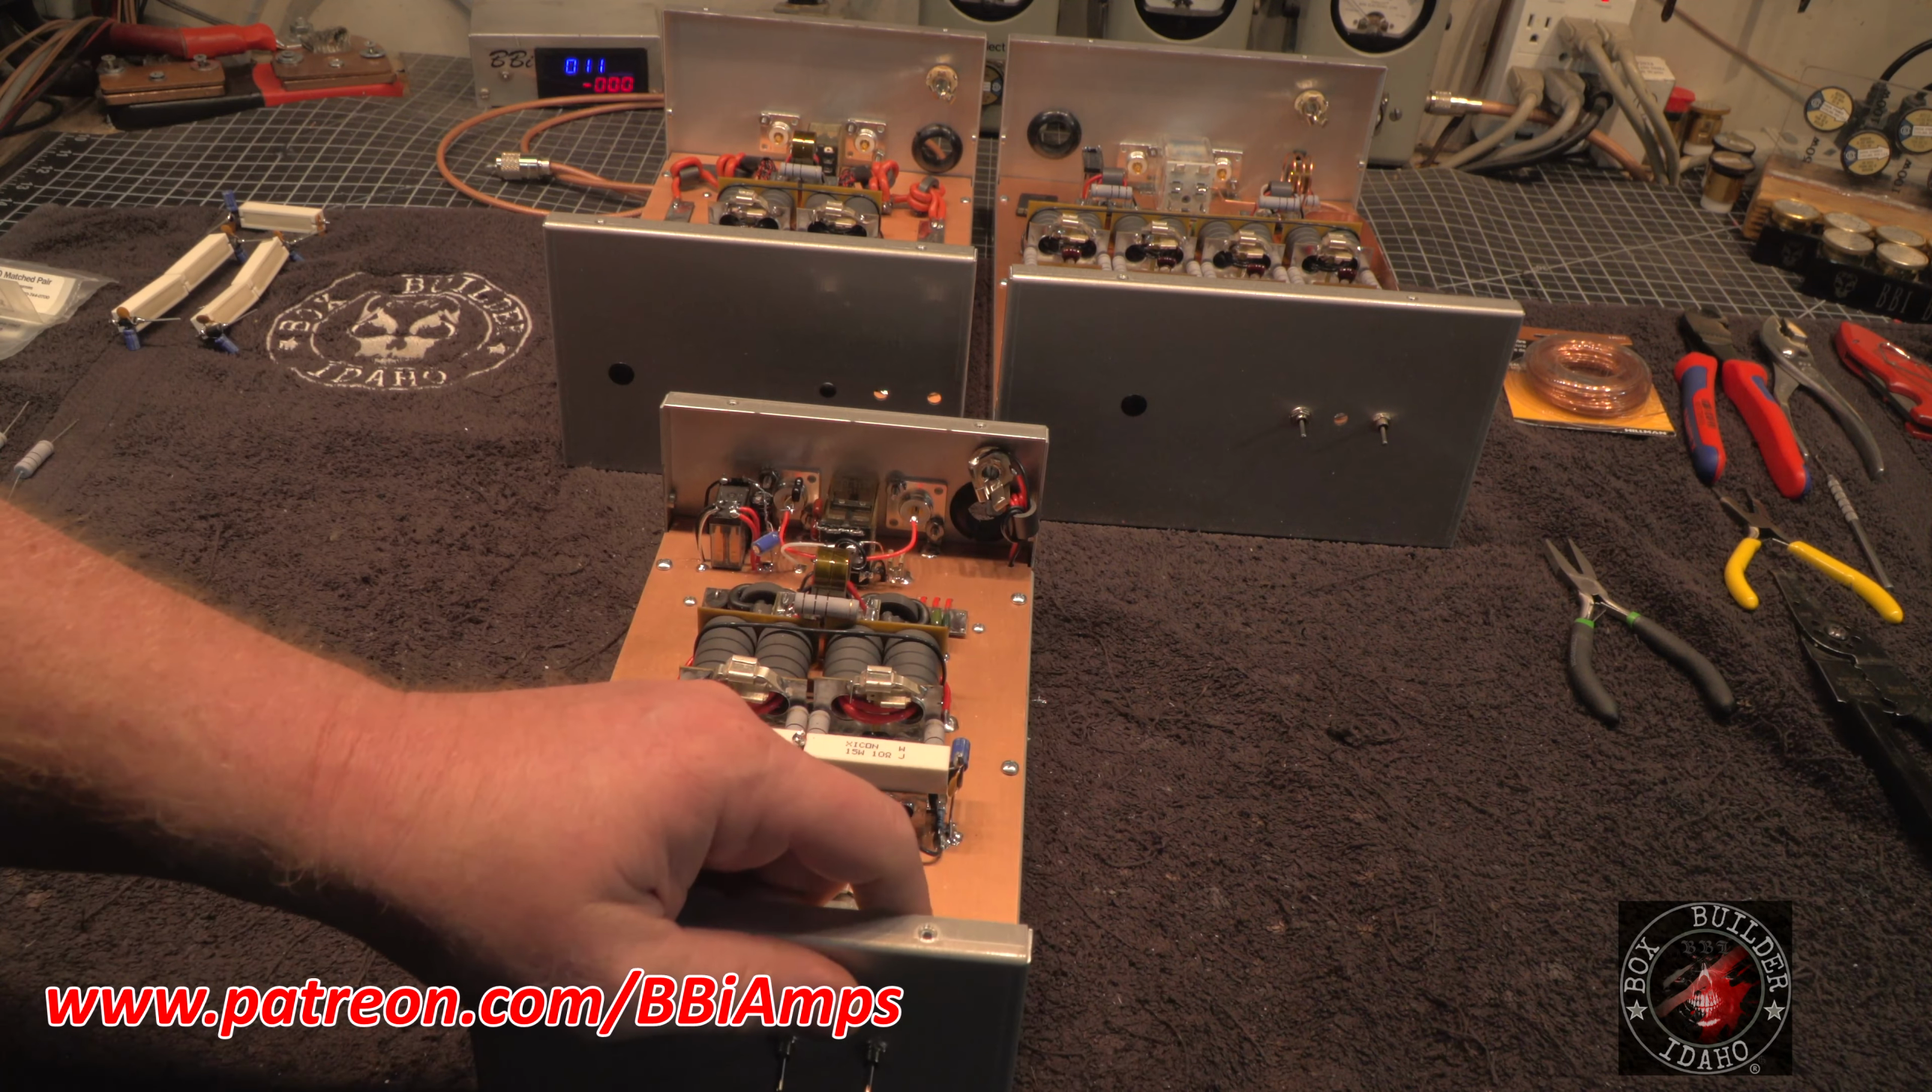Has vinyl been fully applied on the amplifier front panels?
No.